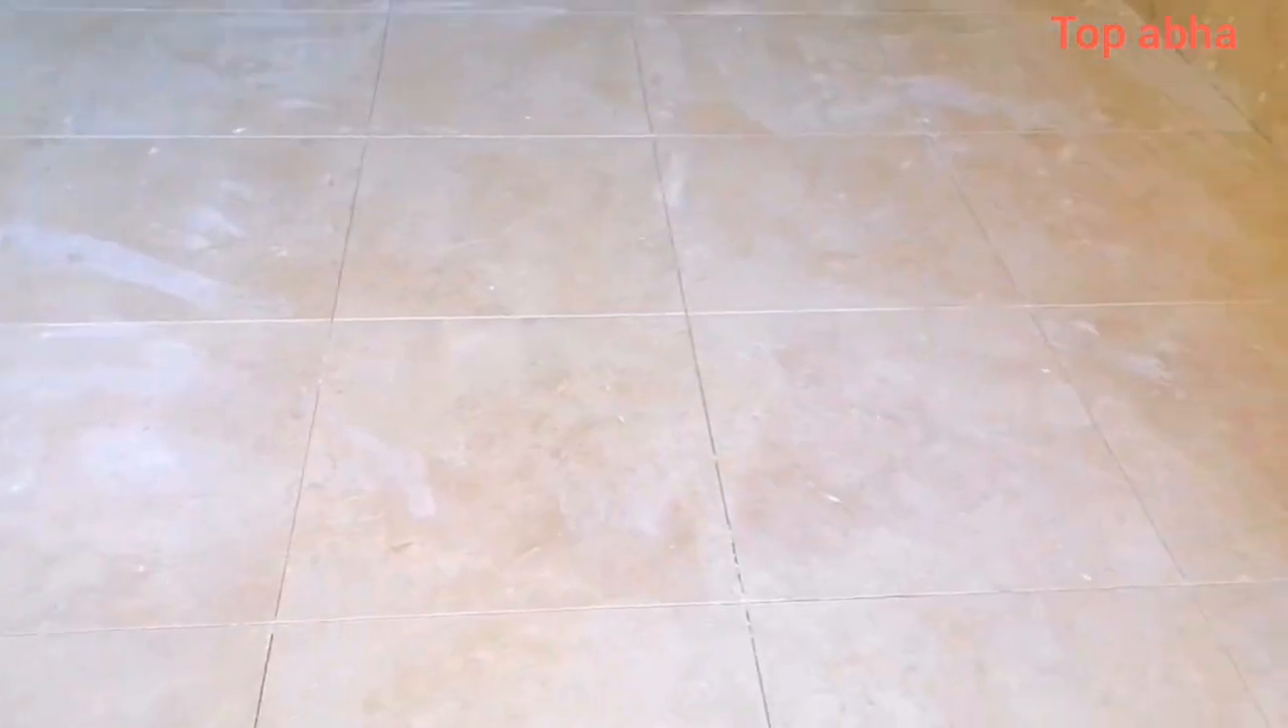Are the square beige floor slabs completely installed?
Yes.